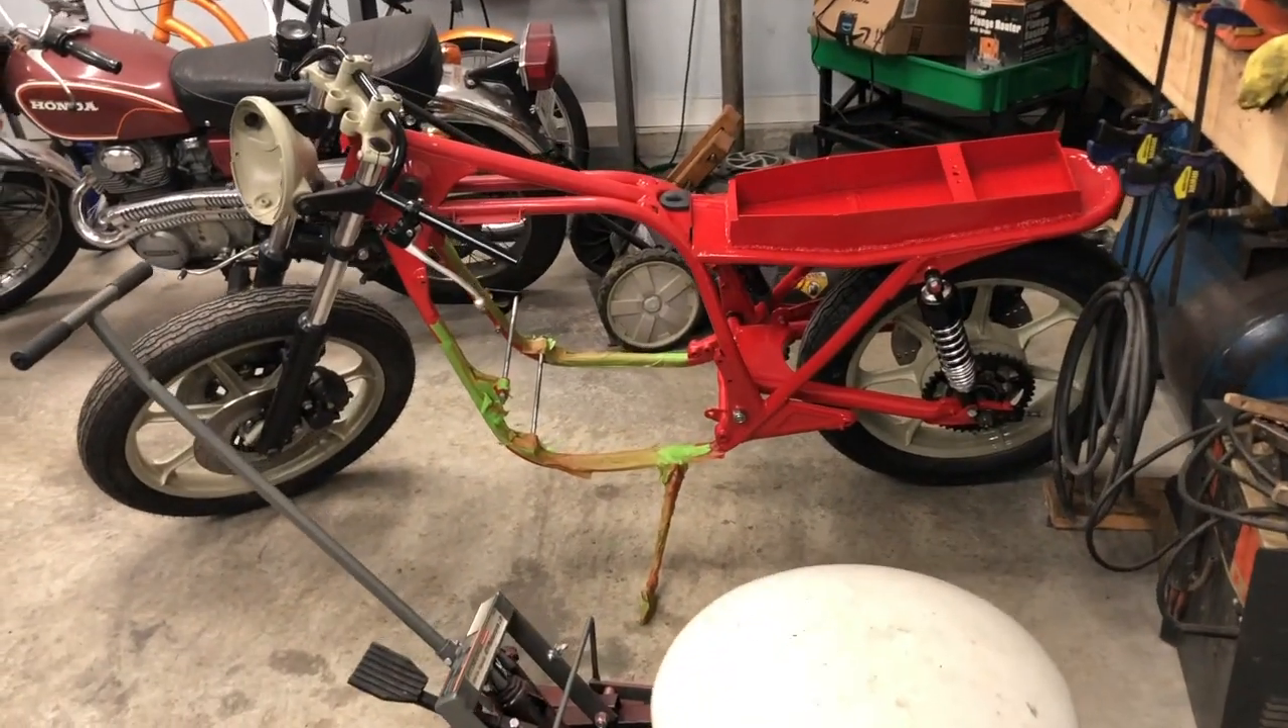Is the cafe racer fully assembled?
No.